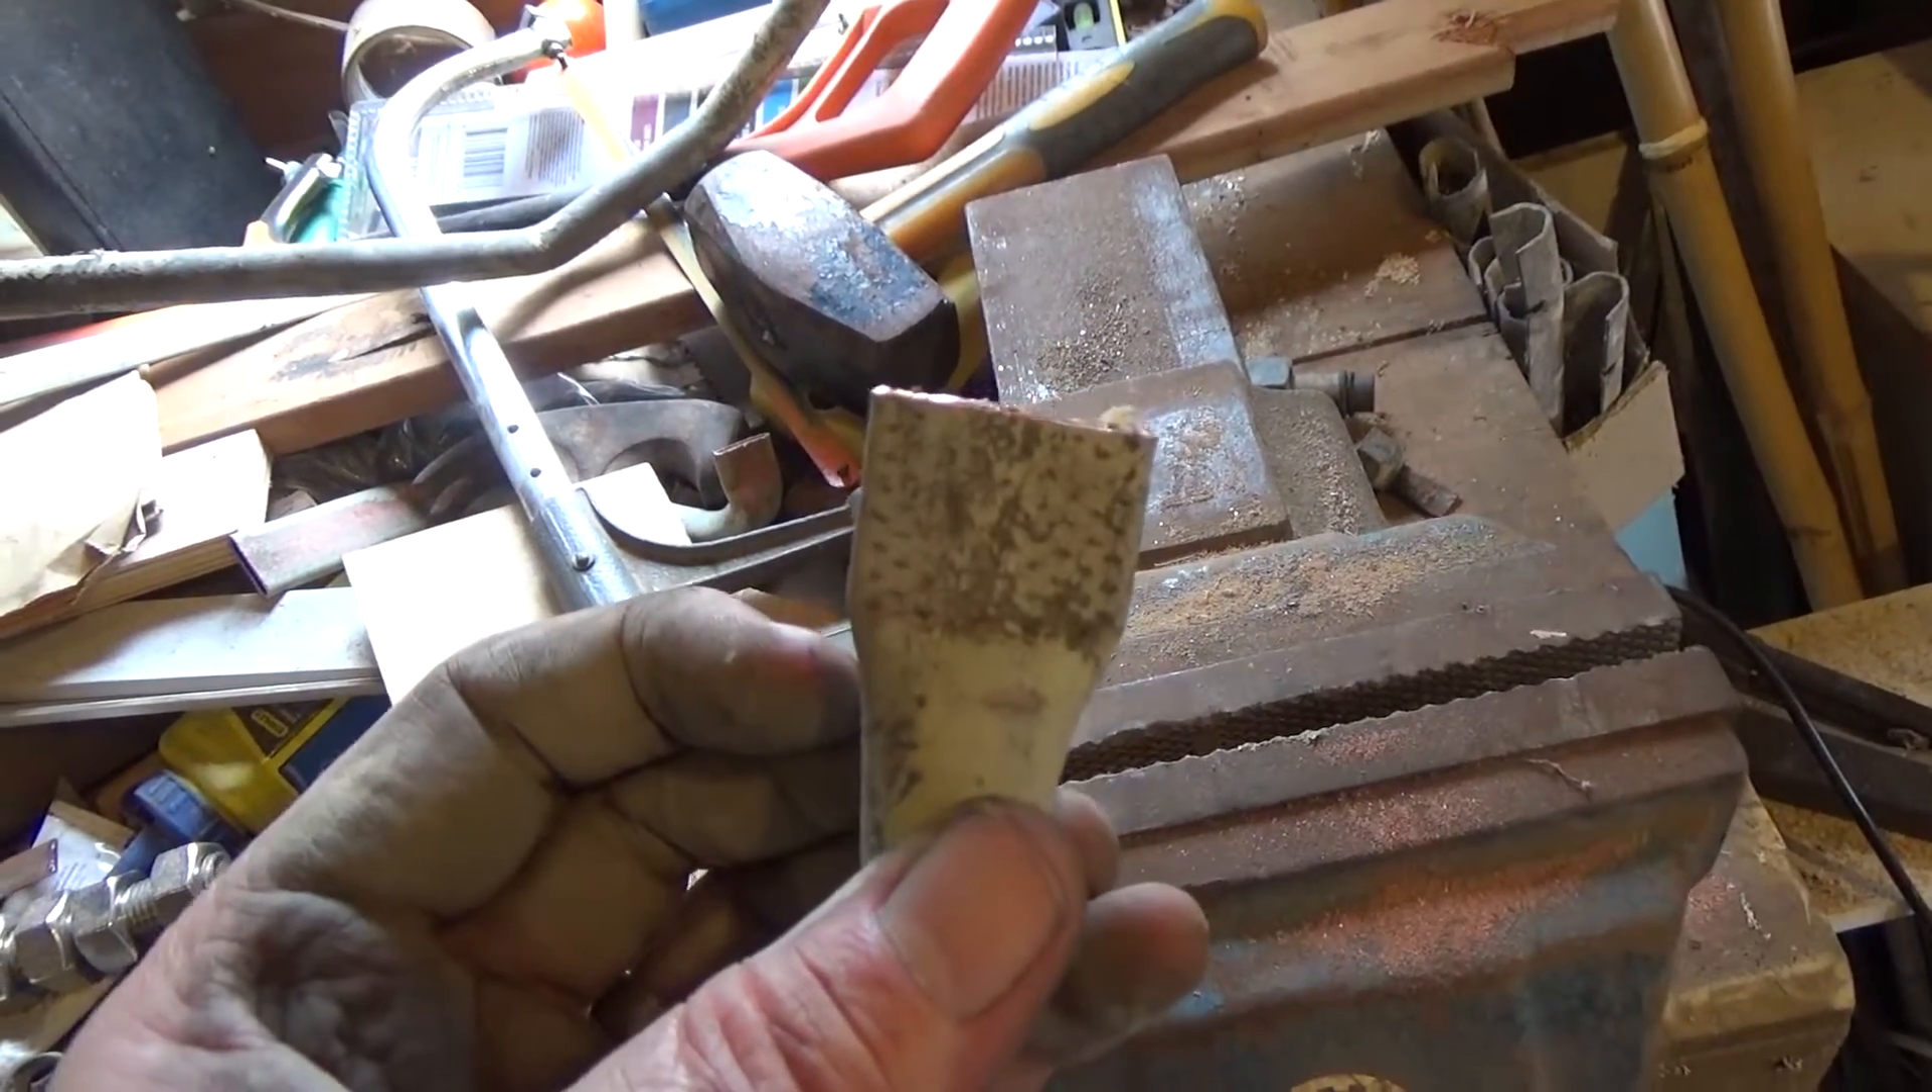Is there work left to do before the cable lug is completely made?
Yes.